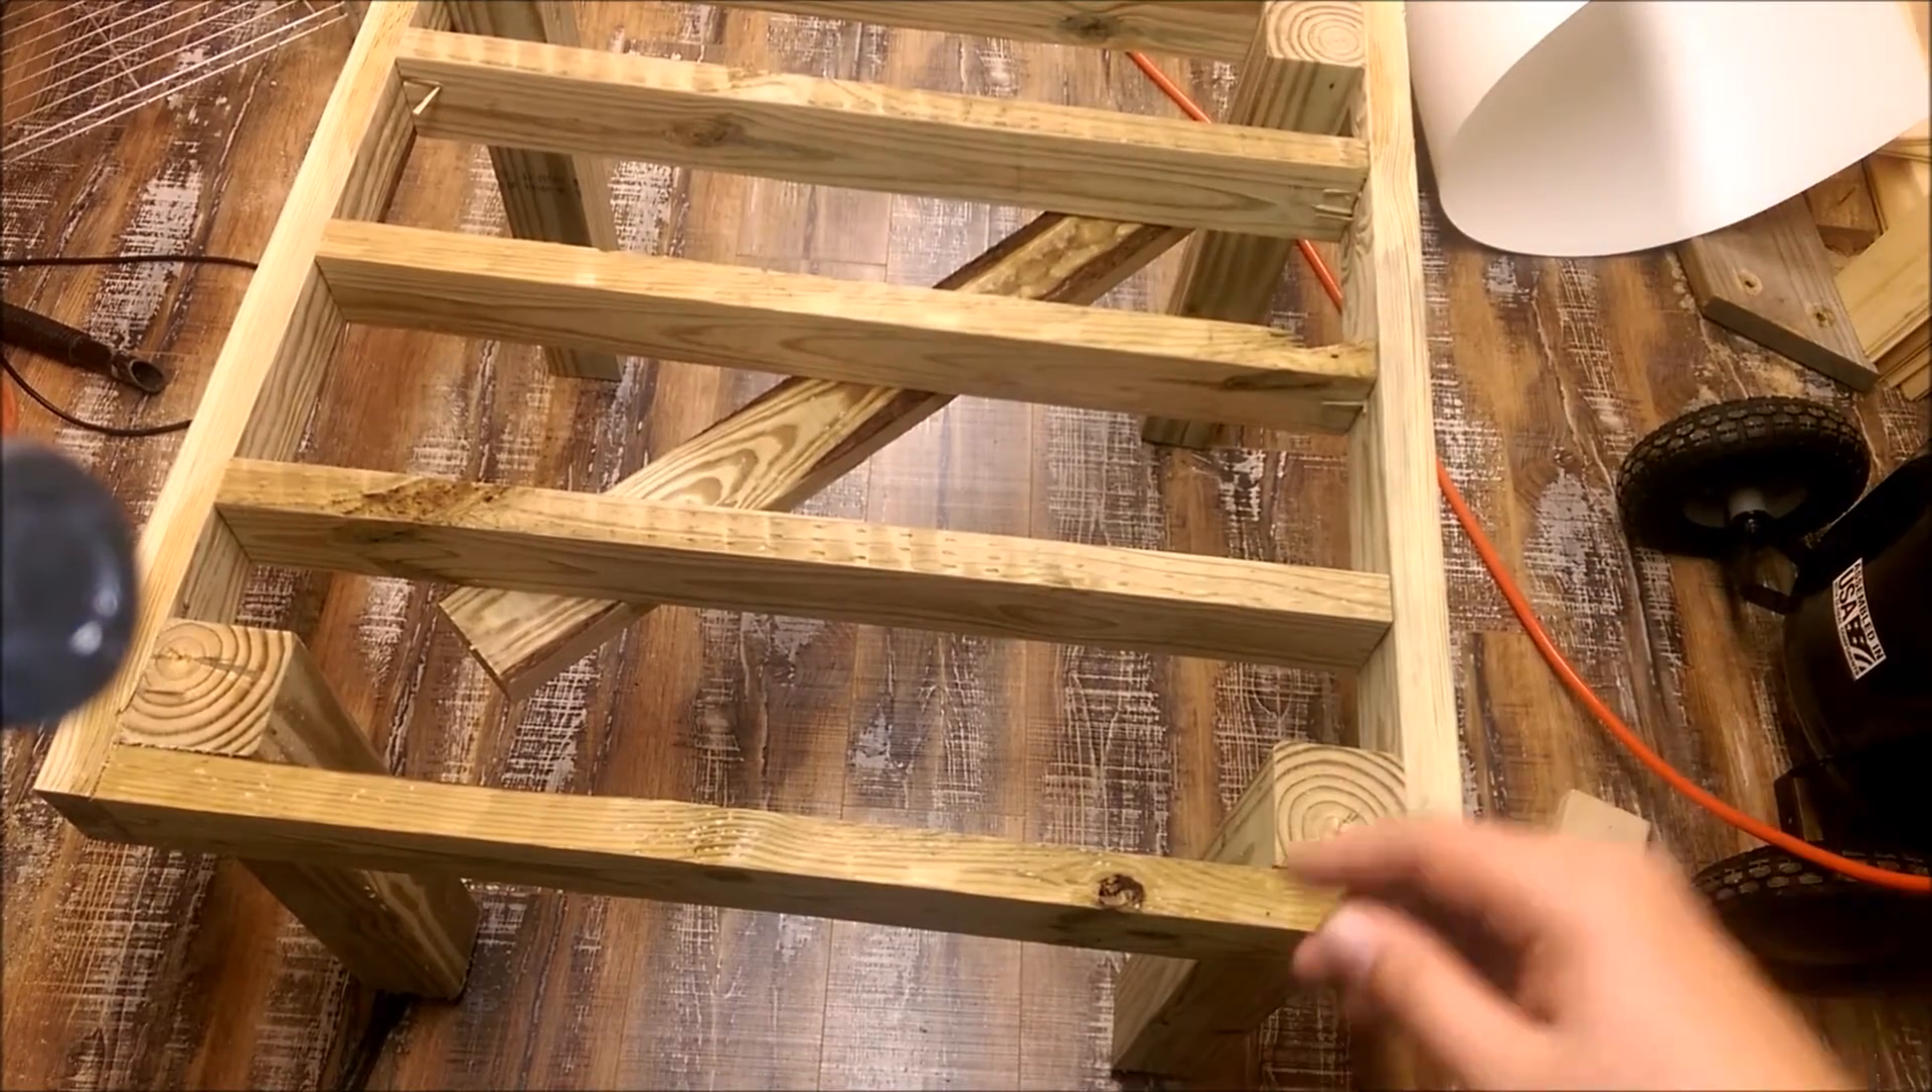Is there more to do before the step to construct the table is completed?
Yes.